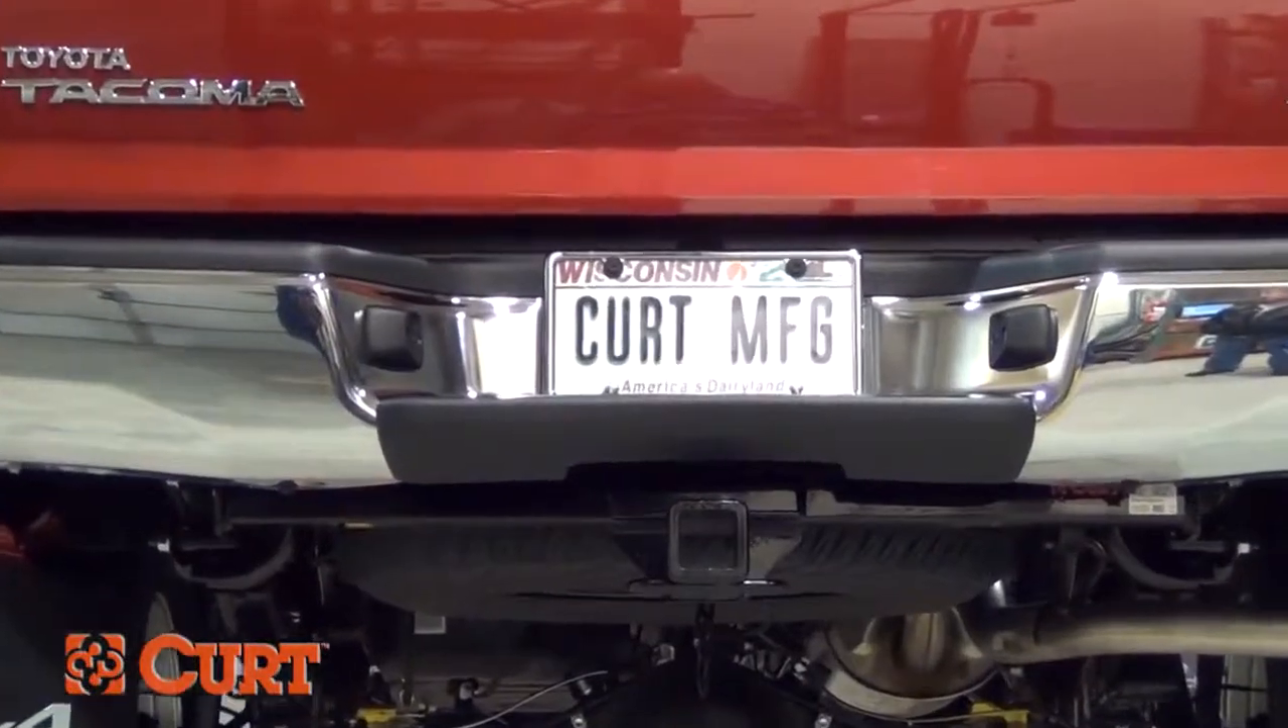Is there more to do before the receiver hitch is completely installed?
No.